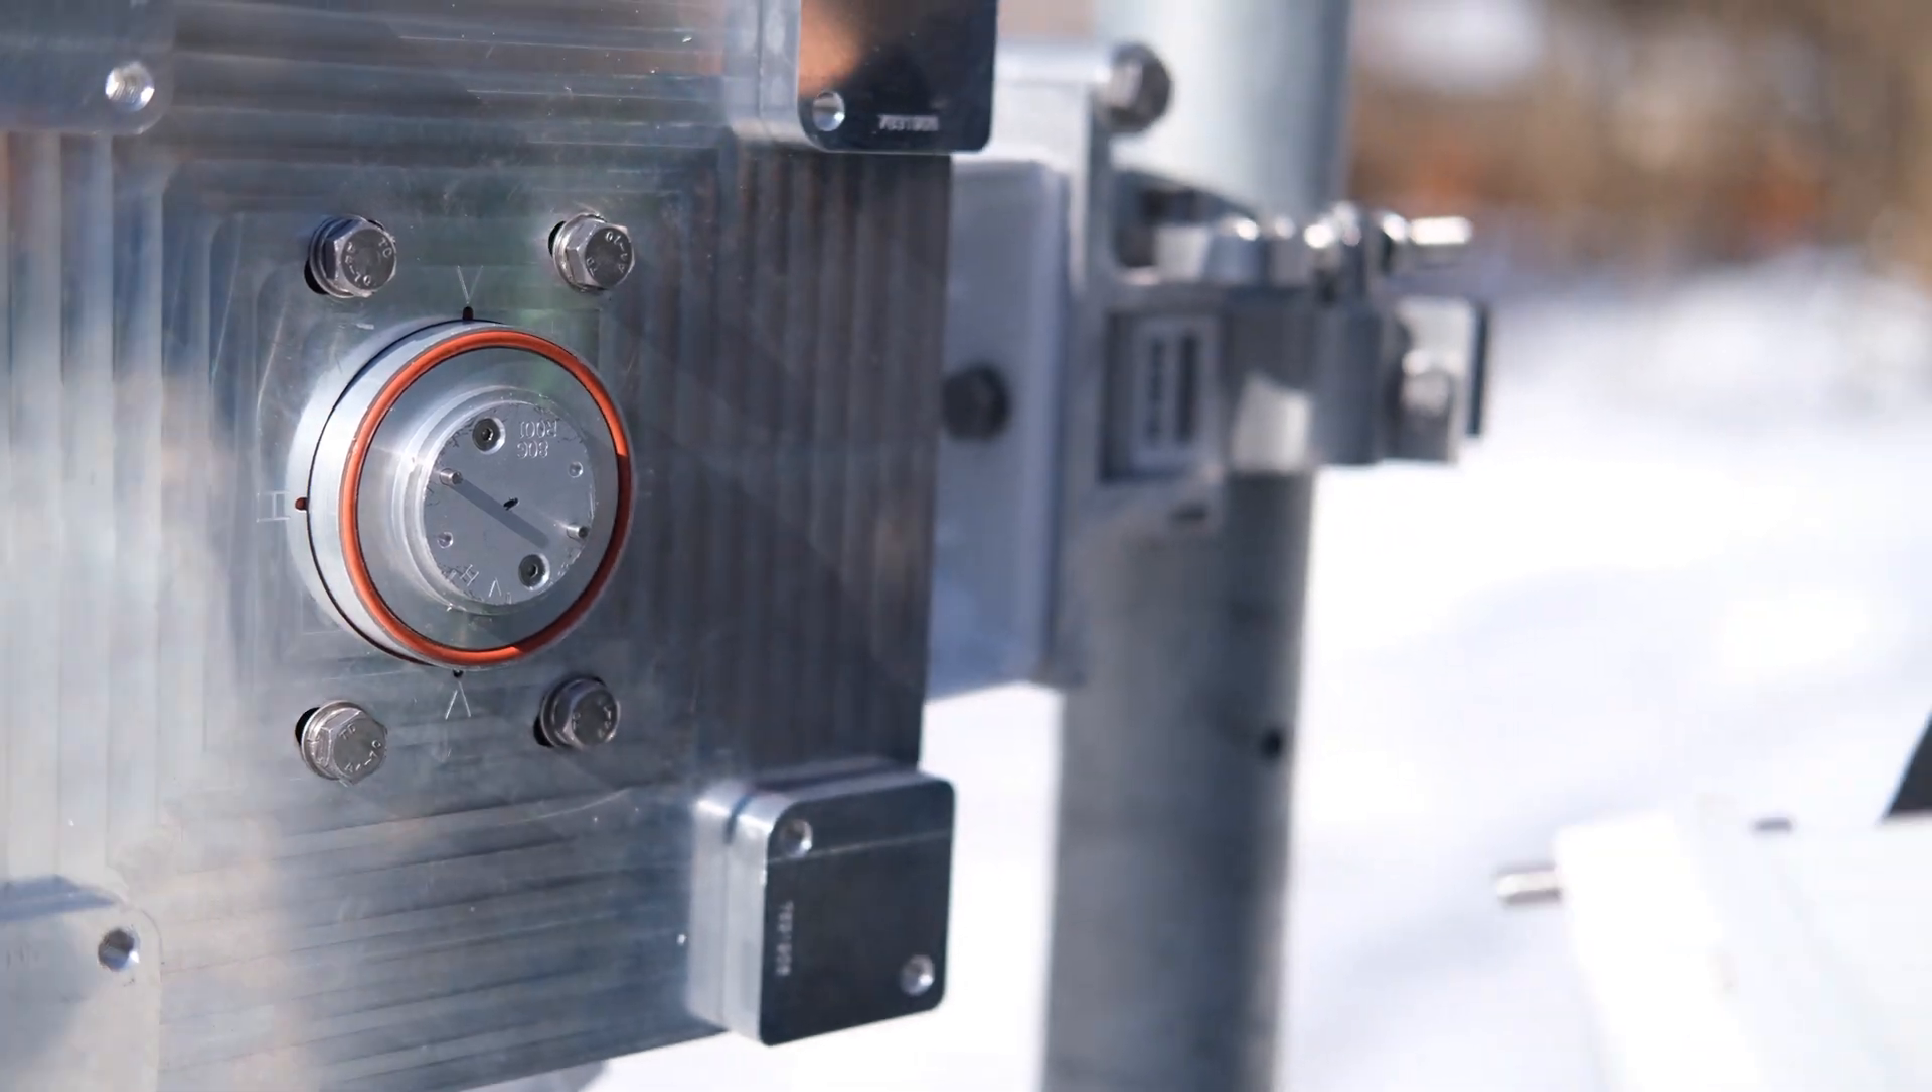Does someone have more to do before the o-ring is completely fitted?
No.